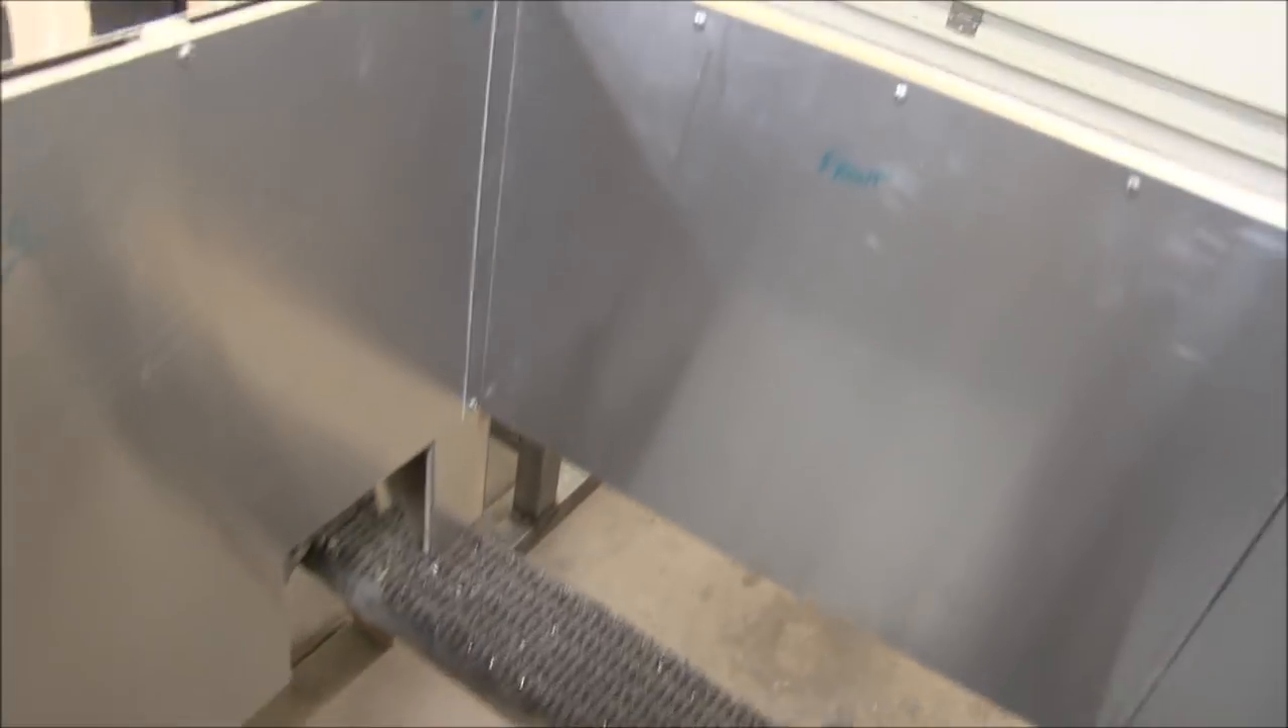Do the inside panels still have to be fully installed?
No.